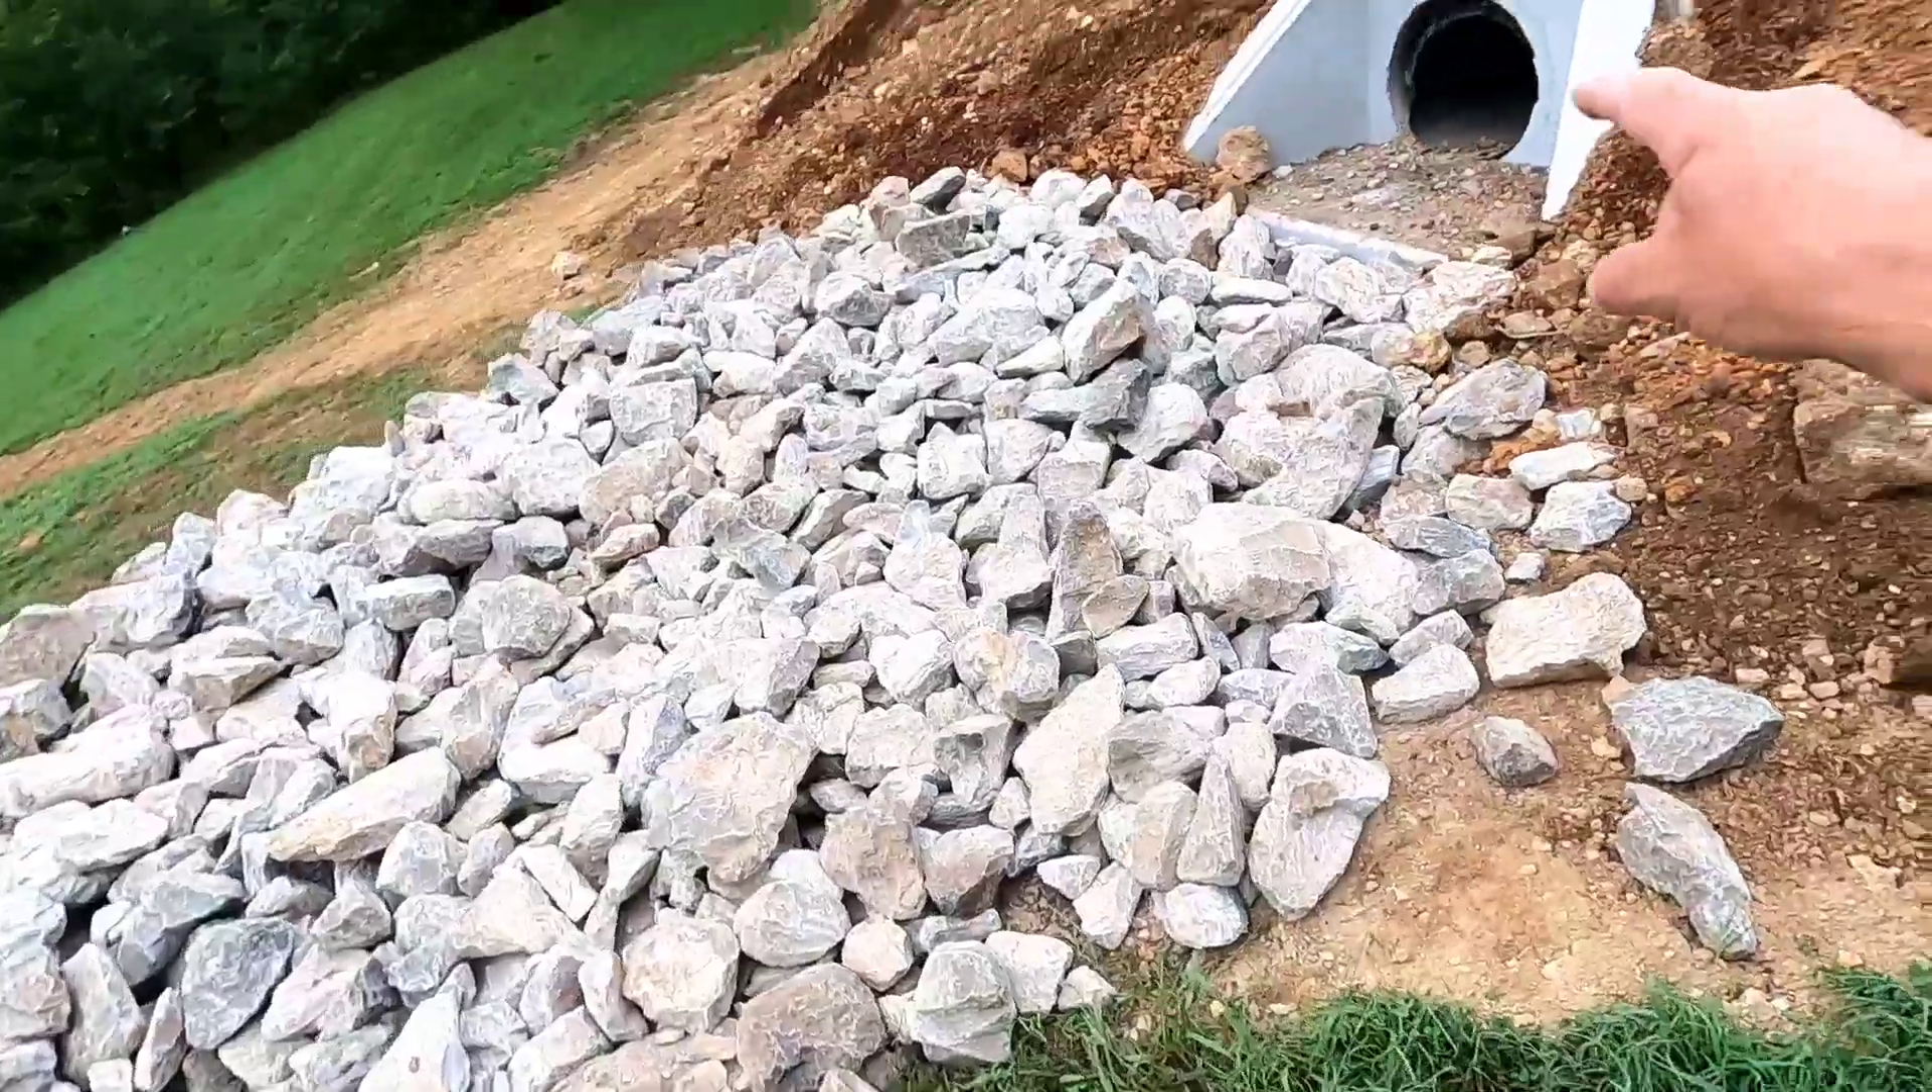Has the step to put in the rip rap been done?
Yes.